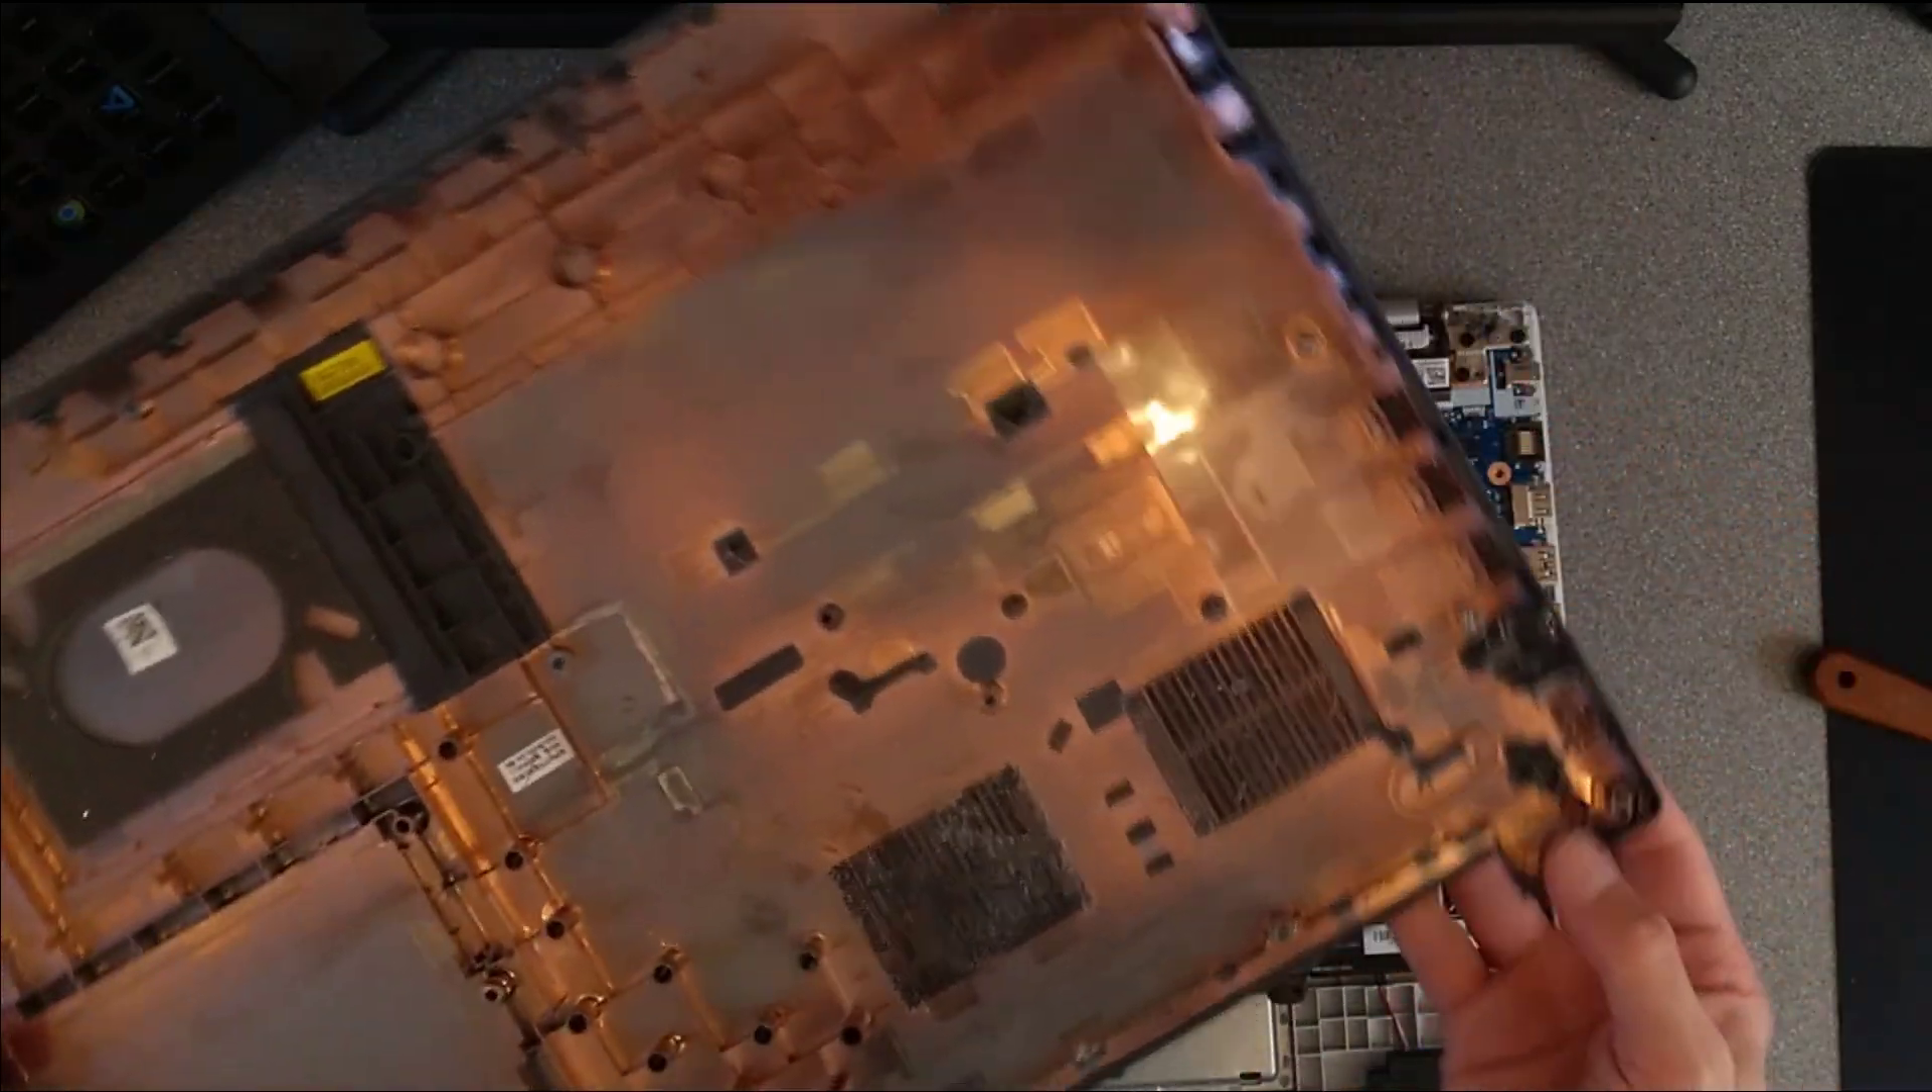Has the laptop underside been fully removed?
Yes.